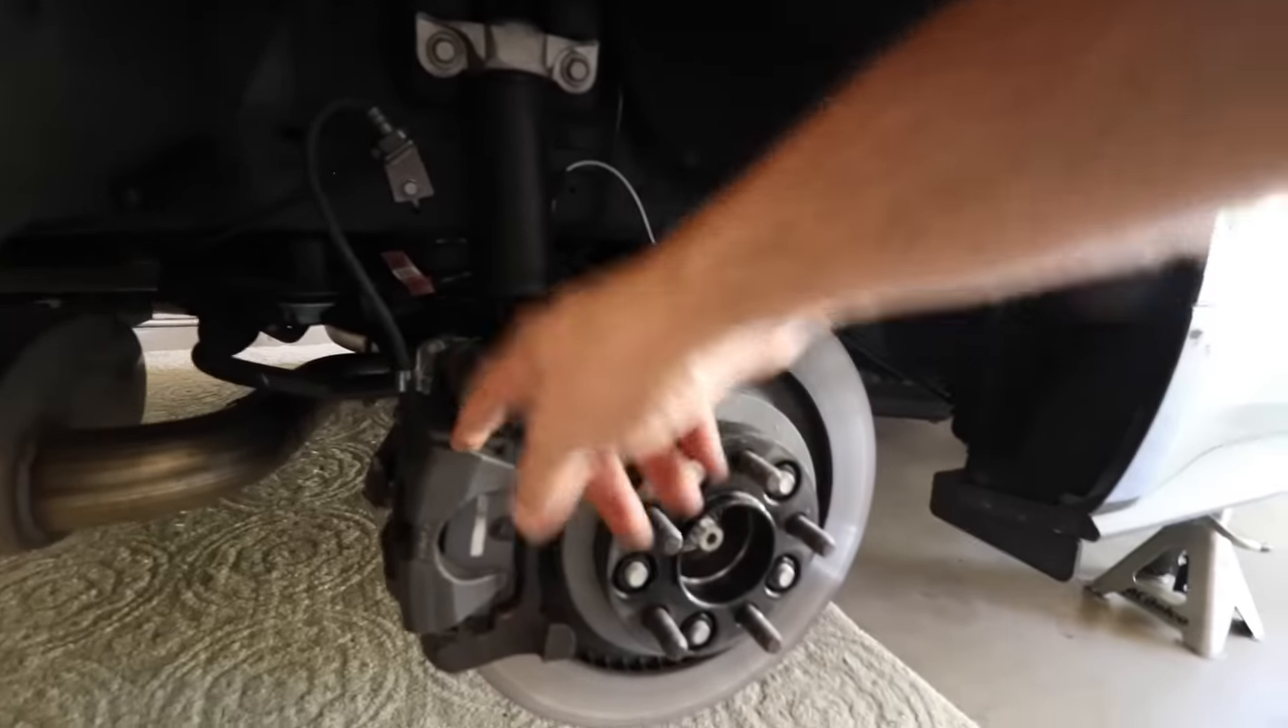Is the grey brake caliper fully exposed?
Yes.